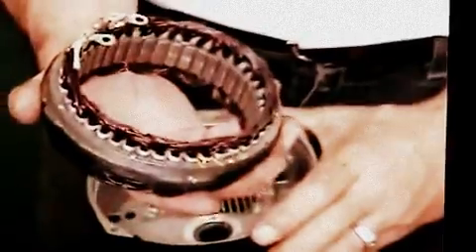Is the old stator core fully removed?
Yes.